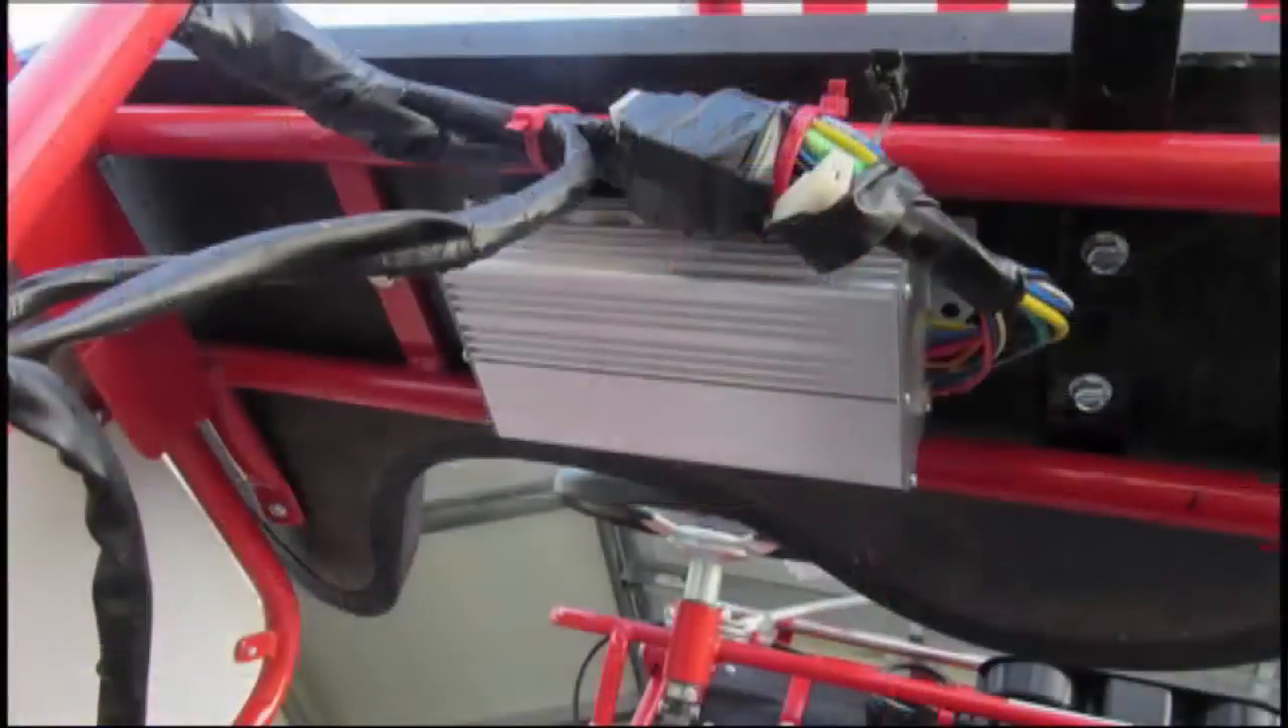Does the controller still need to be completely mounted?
No.